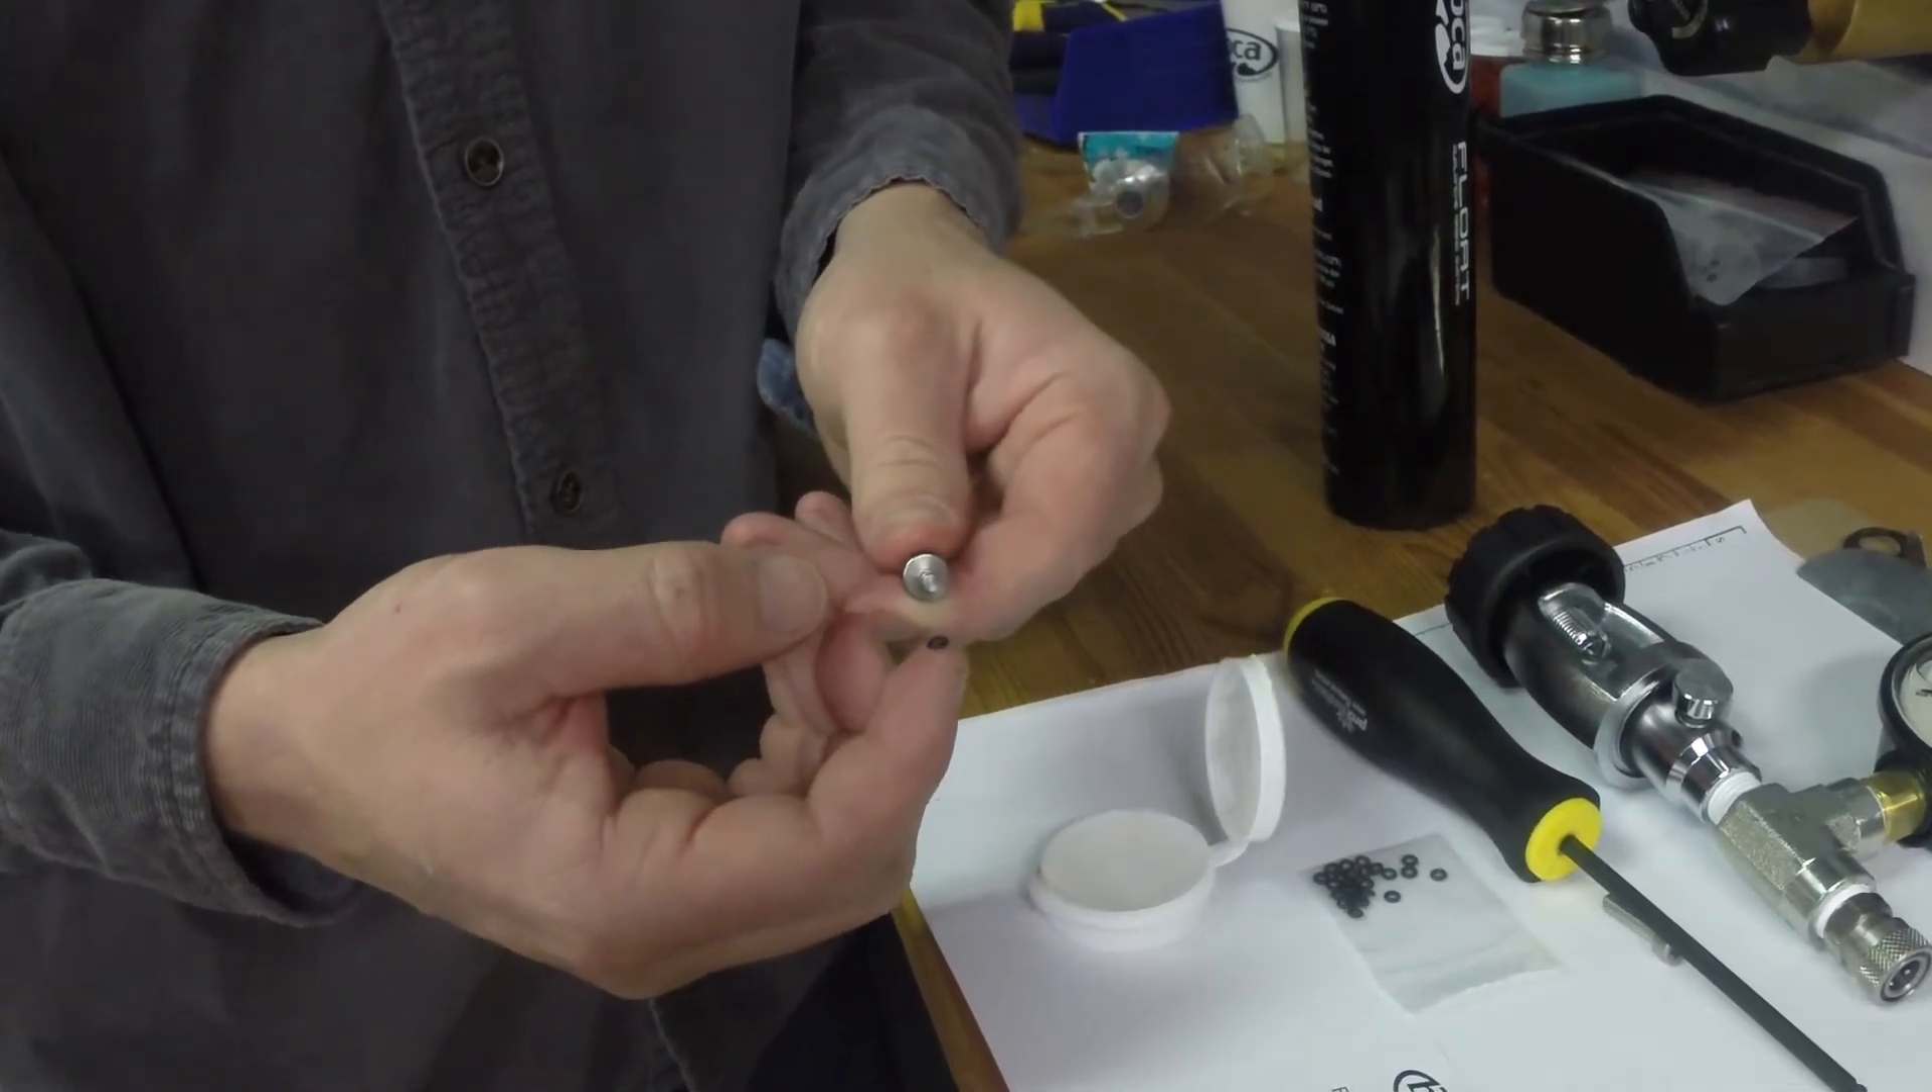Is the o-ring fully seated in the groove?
No.